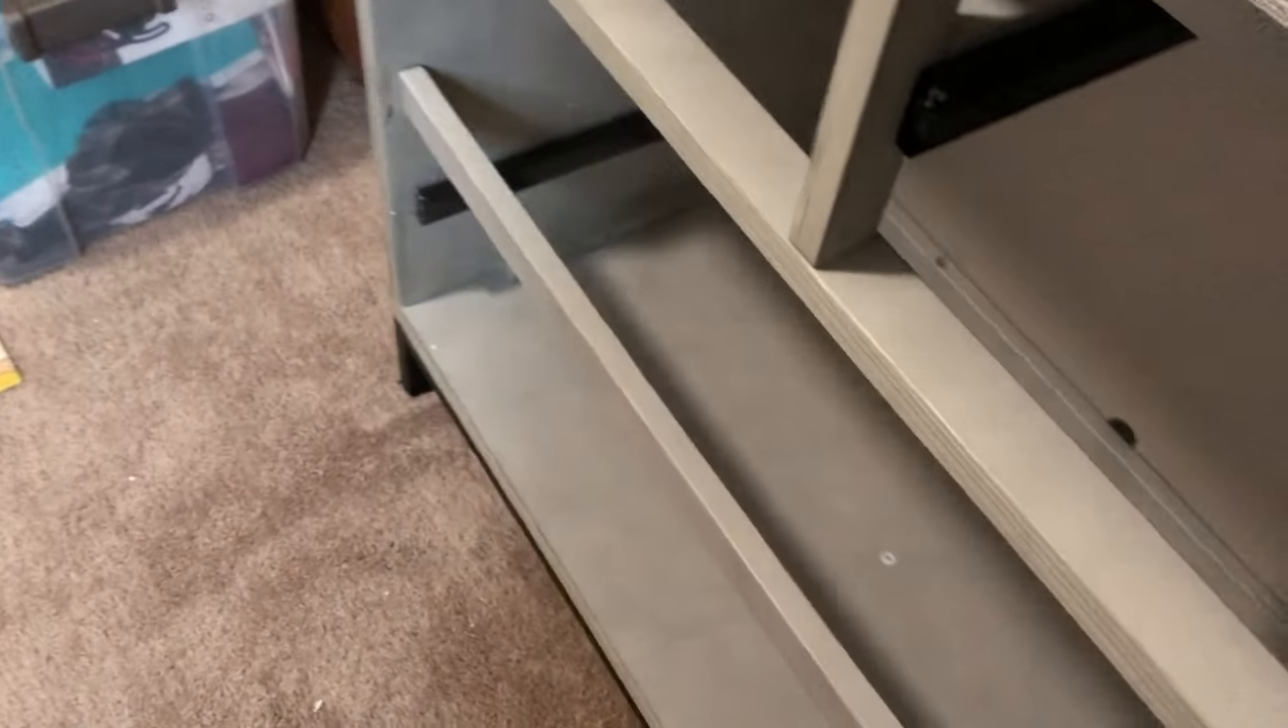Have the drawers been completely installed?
No.